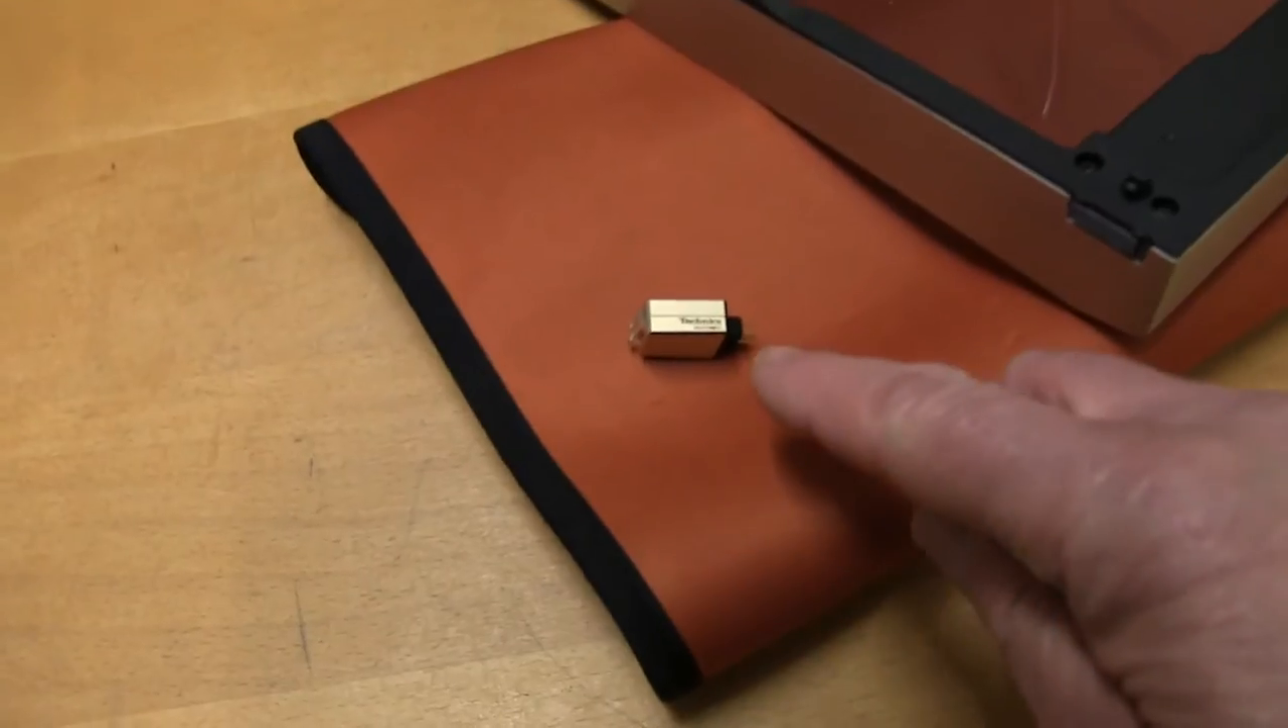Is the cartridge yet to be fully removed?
No.